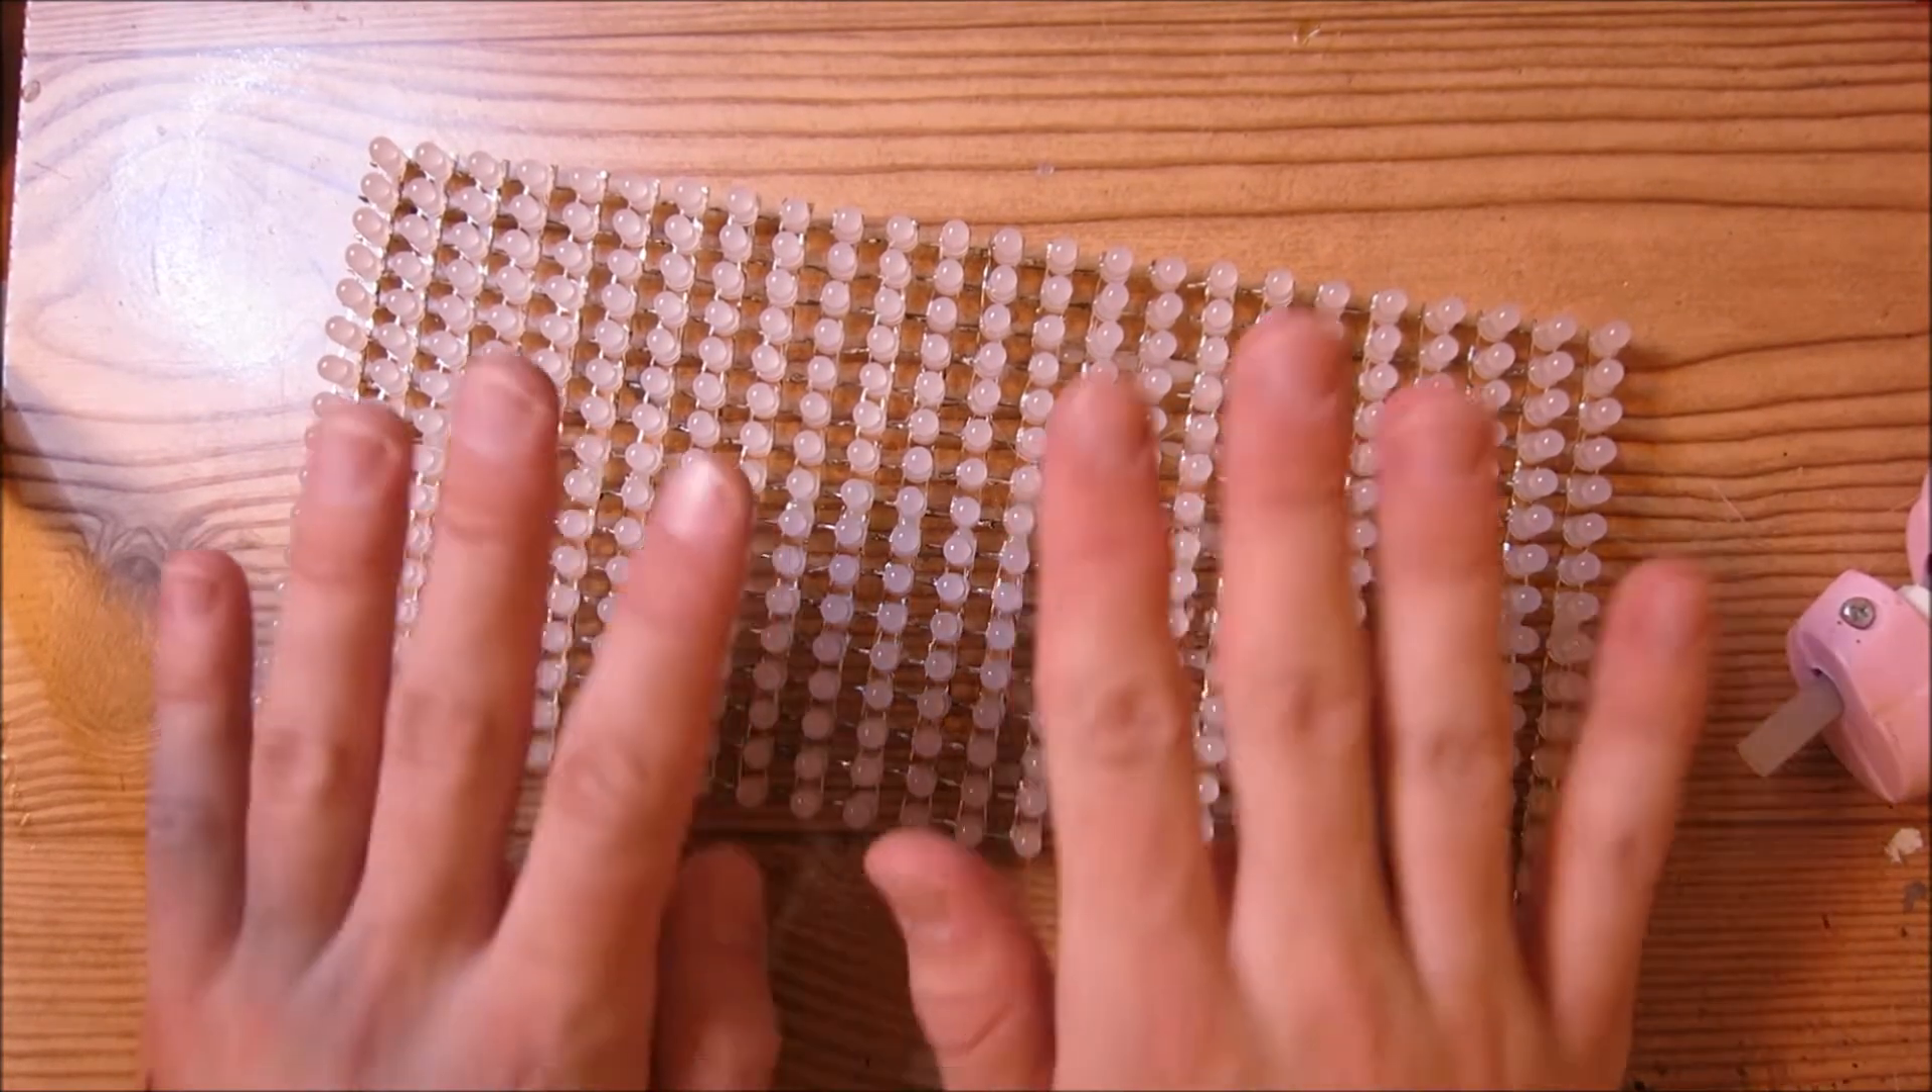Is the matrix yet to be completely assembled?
No.